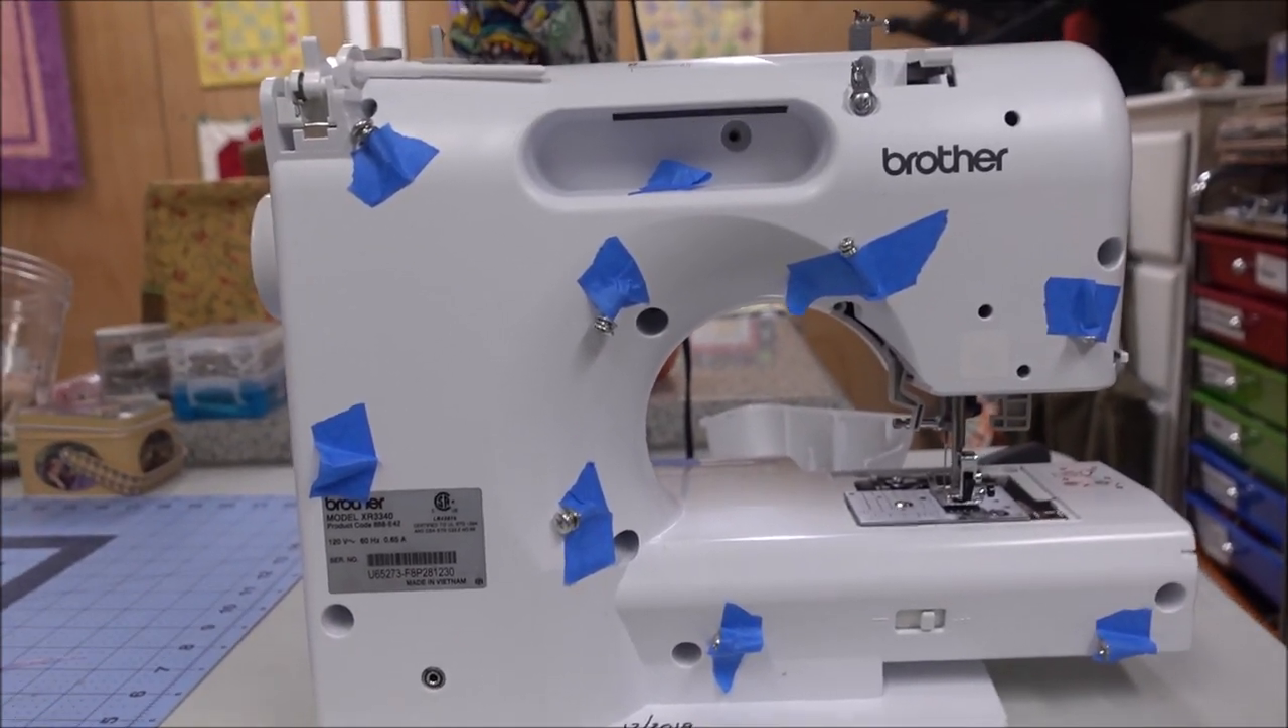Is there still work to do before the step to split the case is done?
Yes.